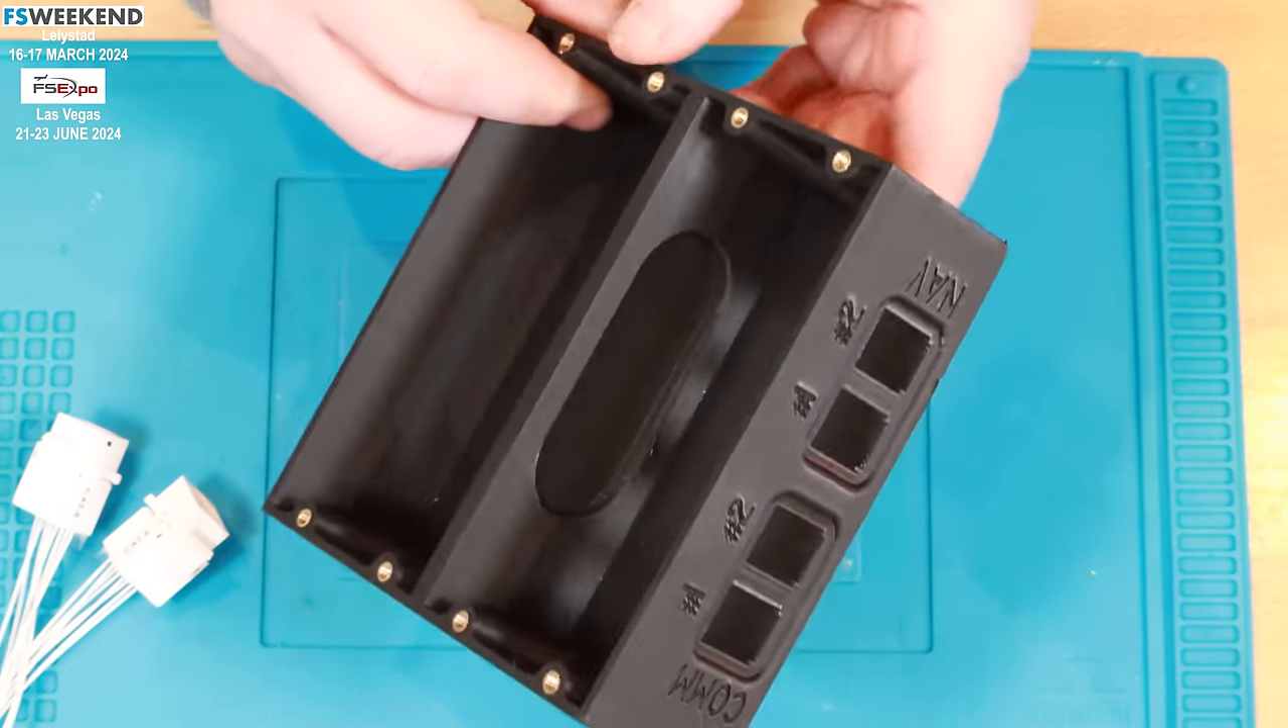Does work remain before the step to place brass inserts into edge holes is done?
No.